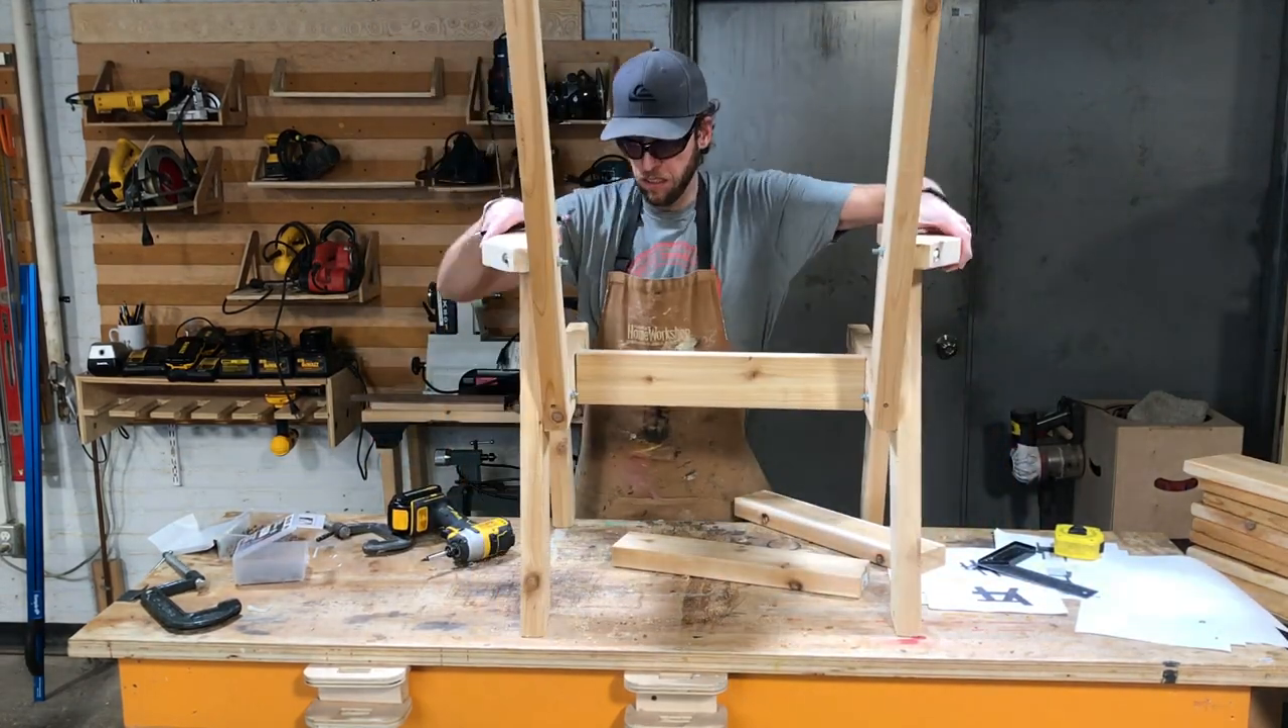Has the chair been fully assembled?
No.